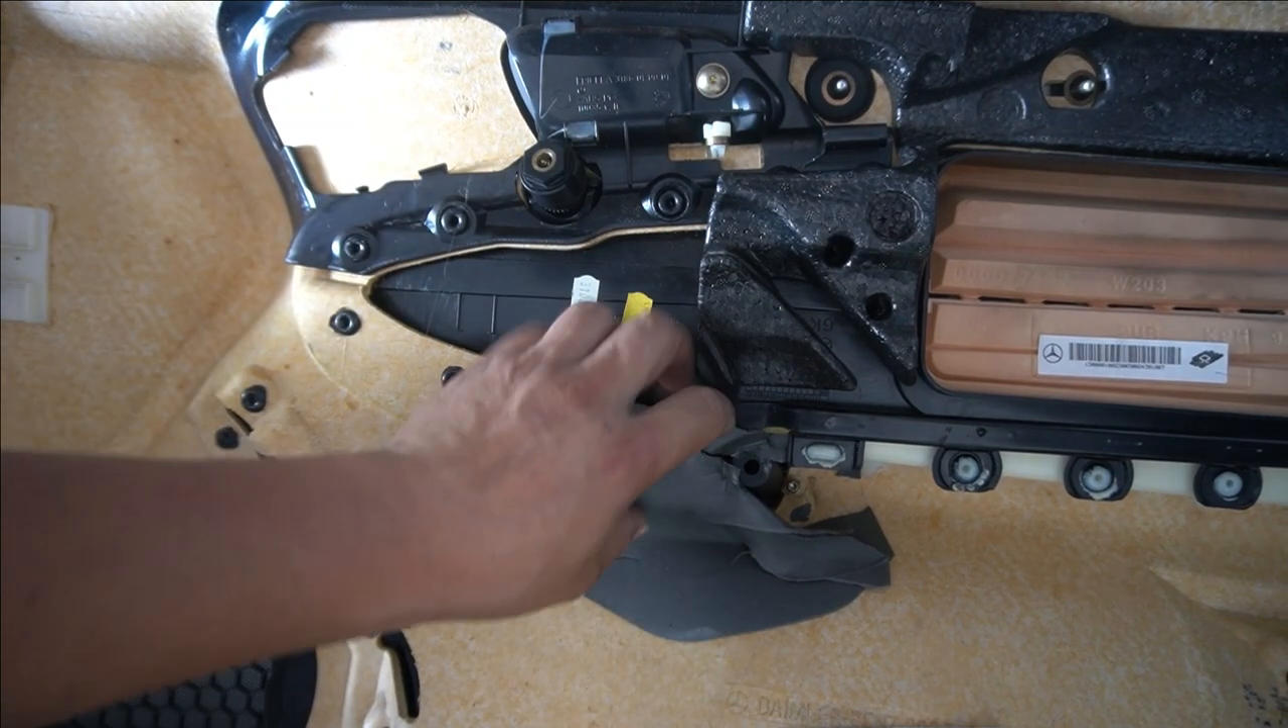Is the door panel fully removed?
Yes.